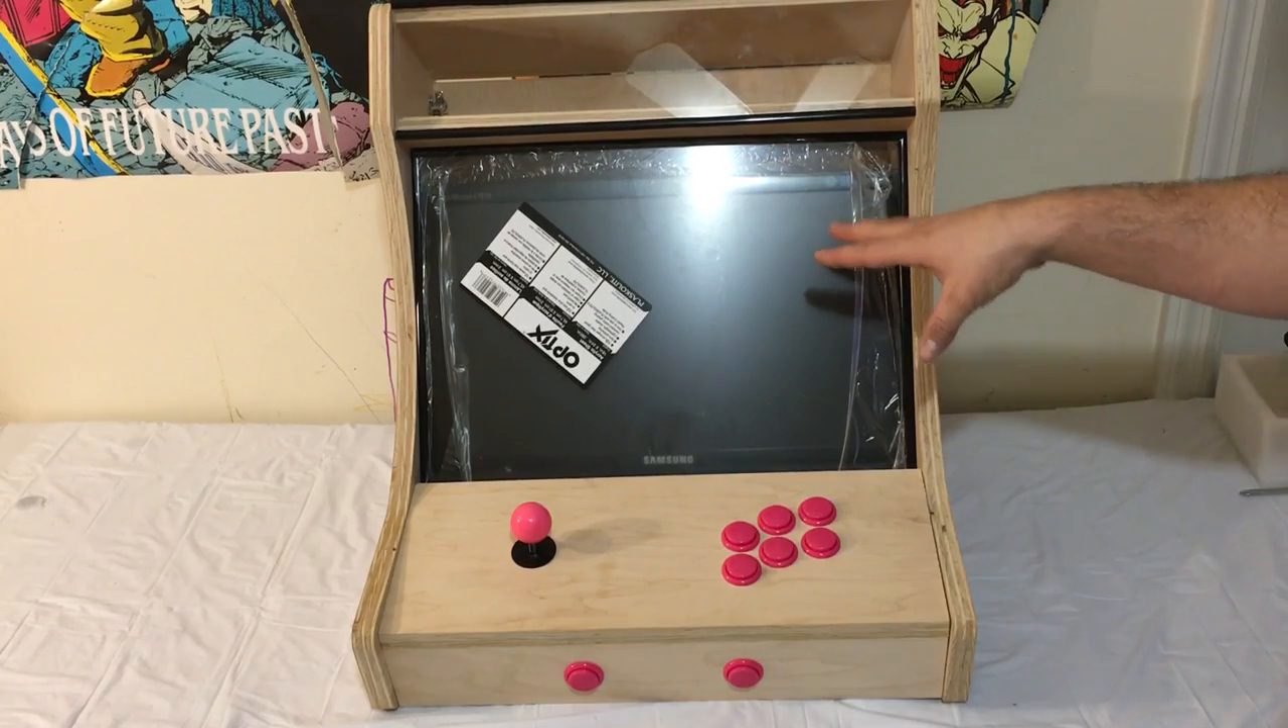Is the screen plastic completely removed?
No.